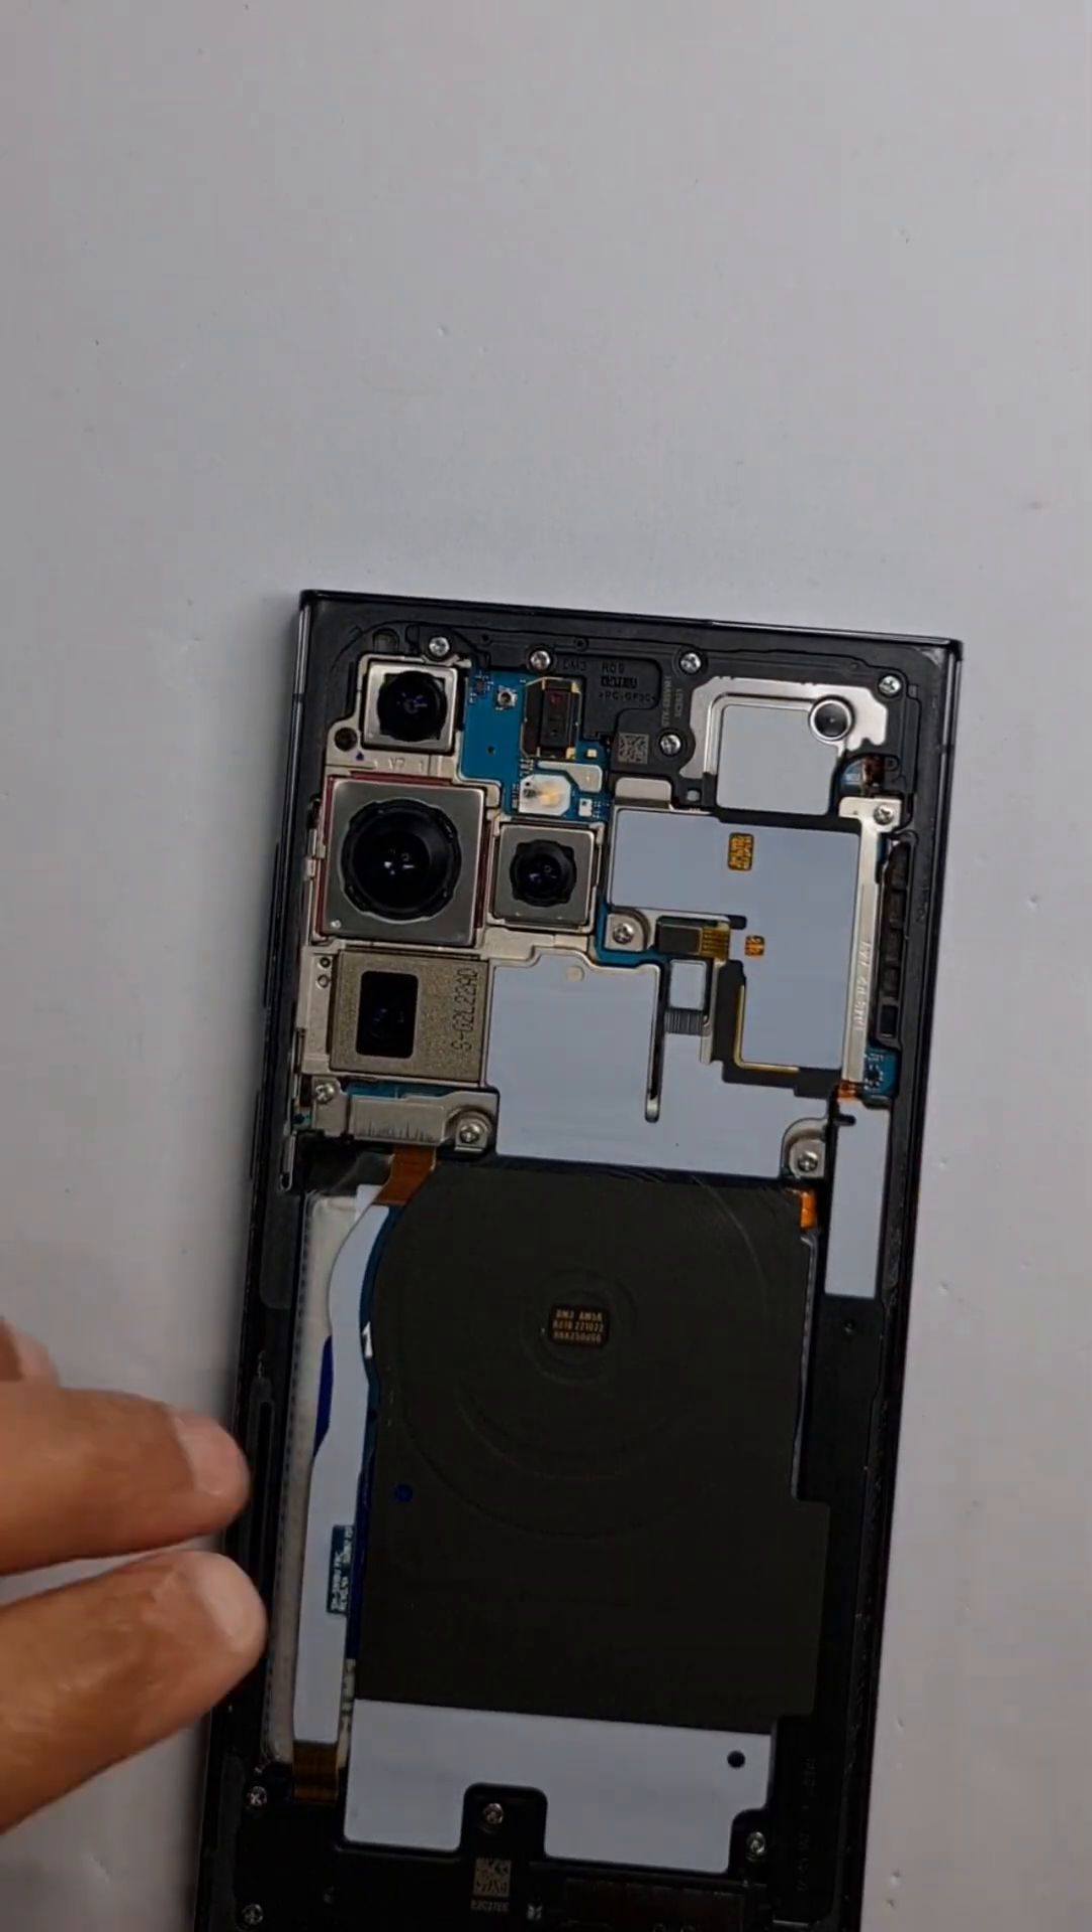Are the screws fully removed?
No.